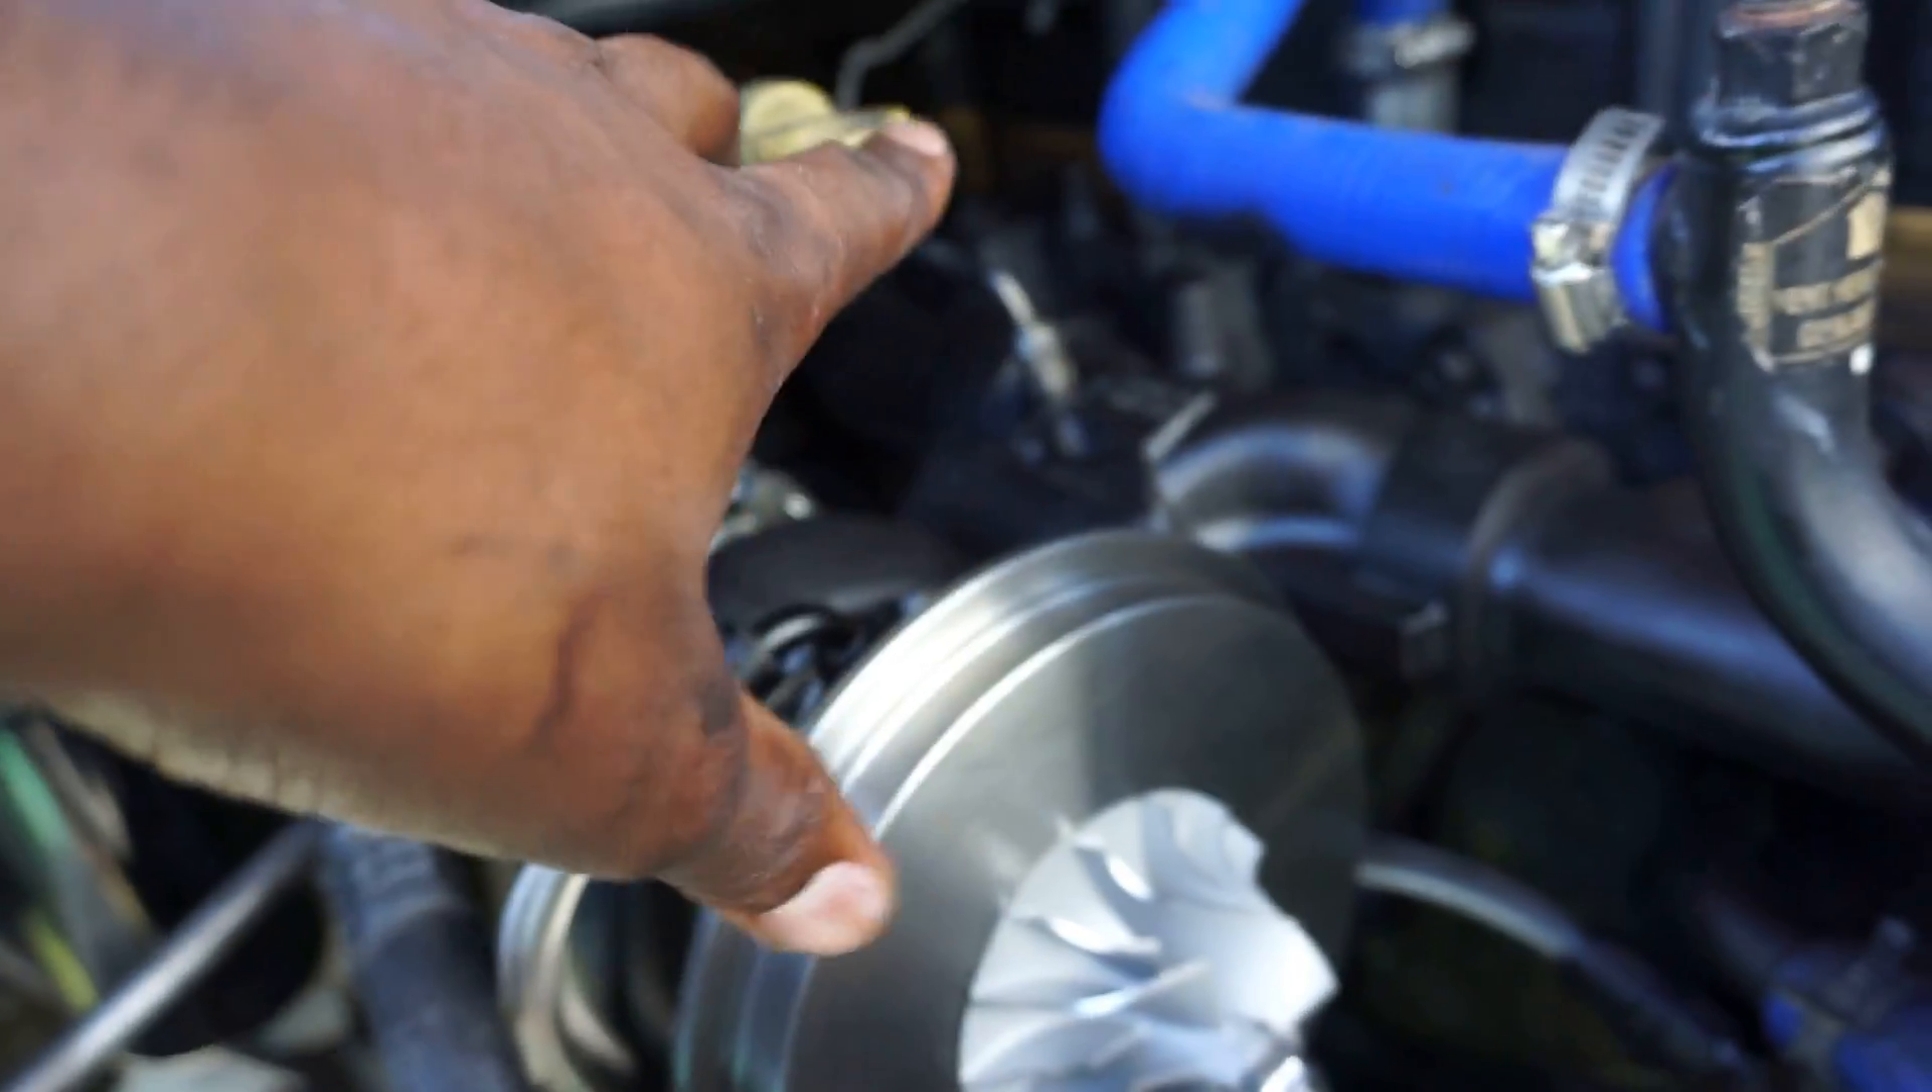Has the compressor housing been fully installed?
No.